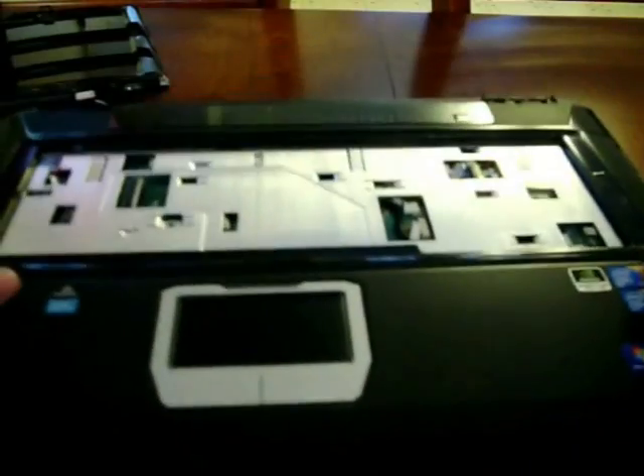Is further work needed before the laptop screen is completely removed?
No.